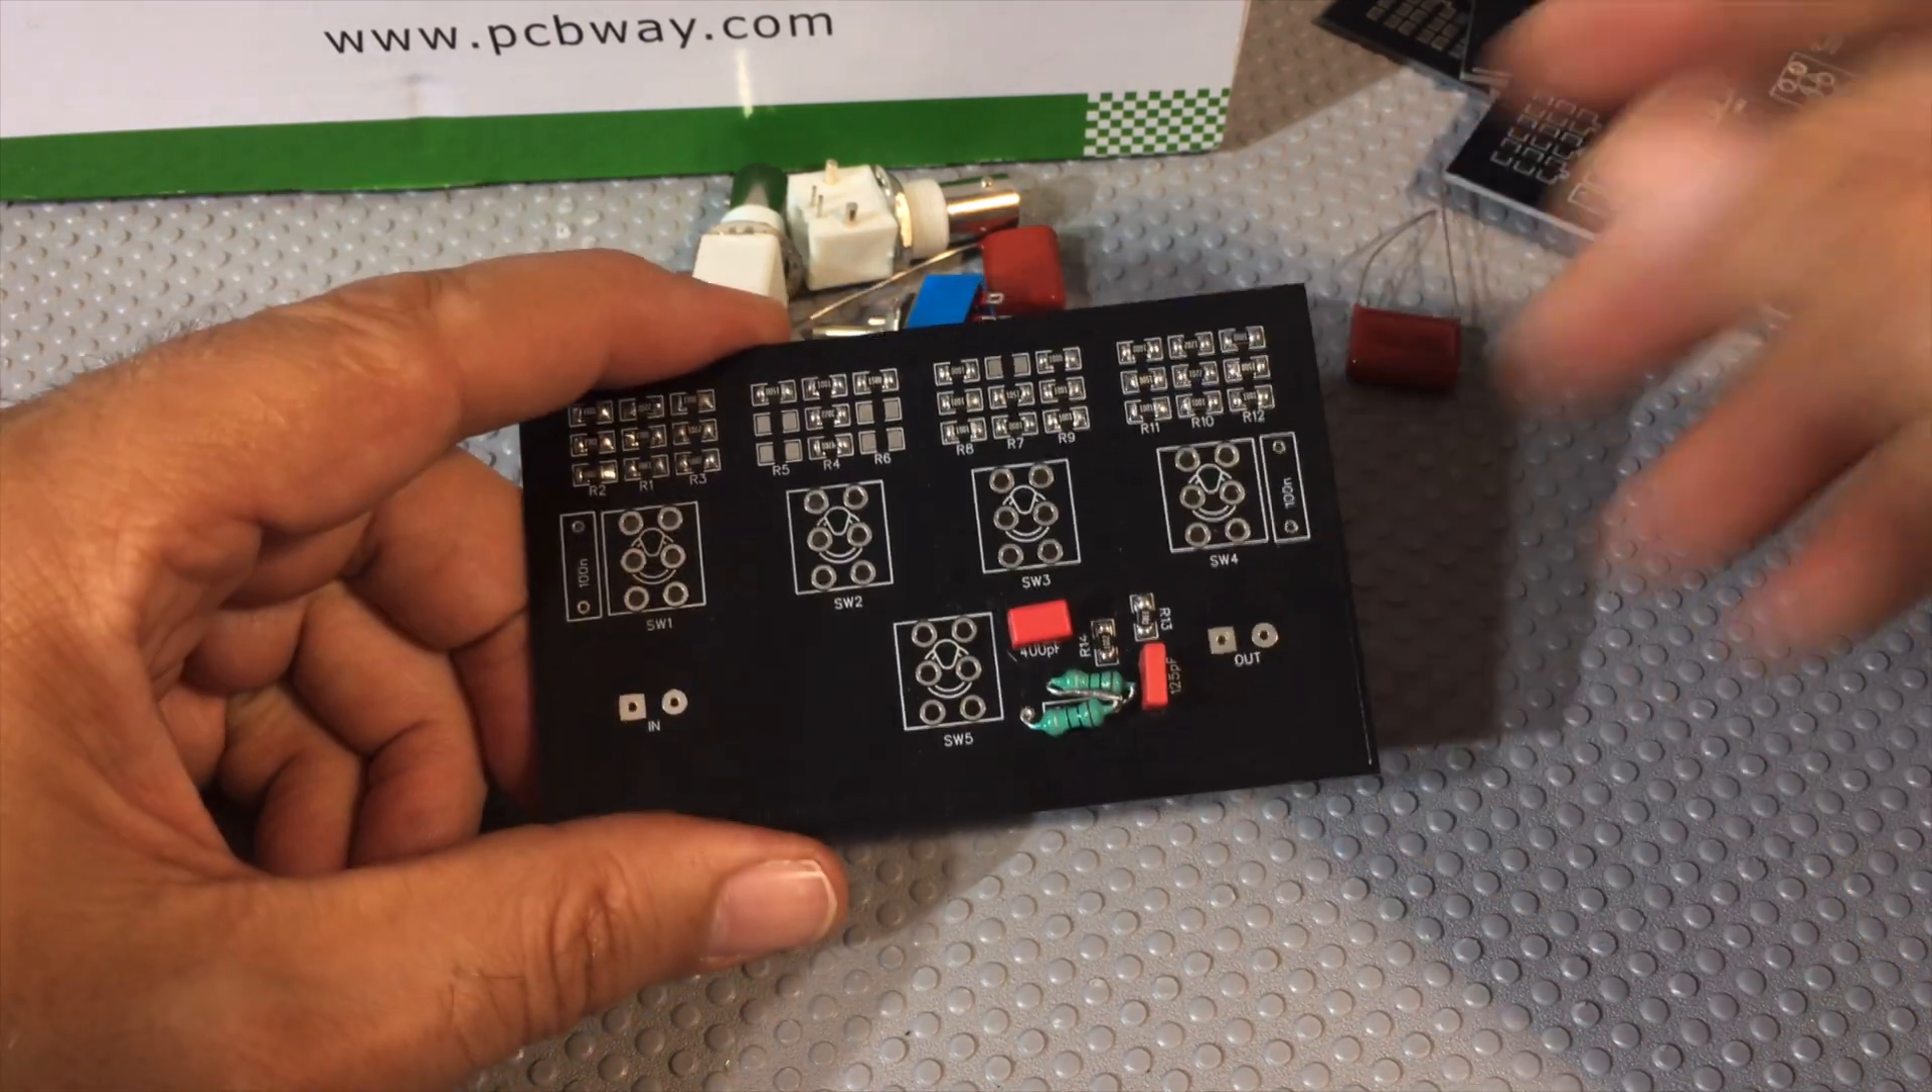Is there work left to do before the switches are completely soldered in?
Yes.